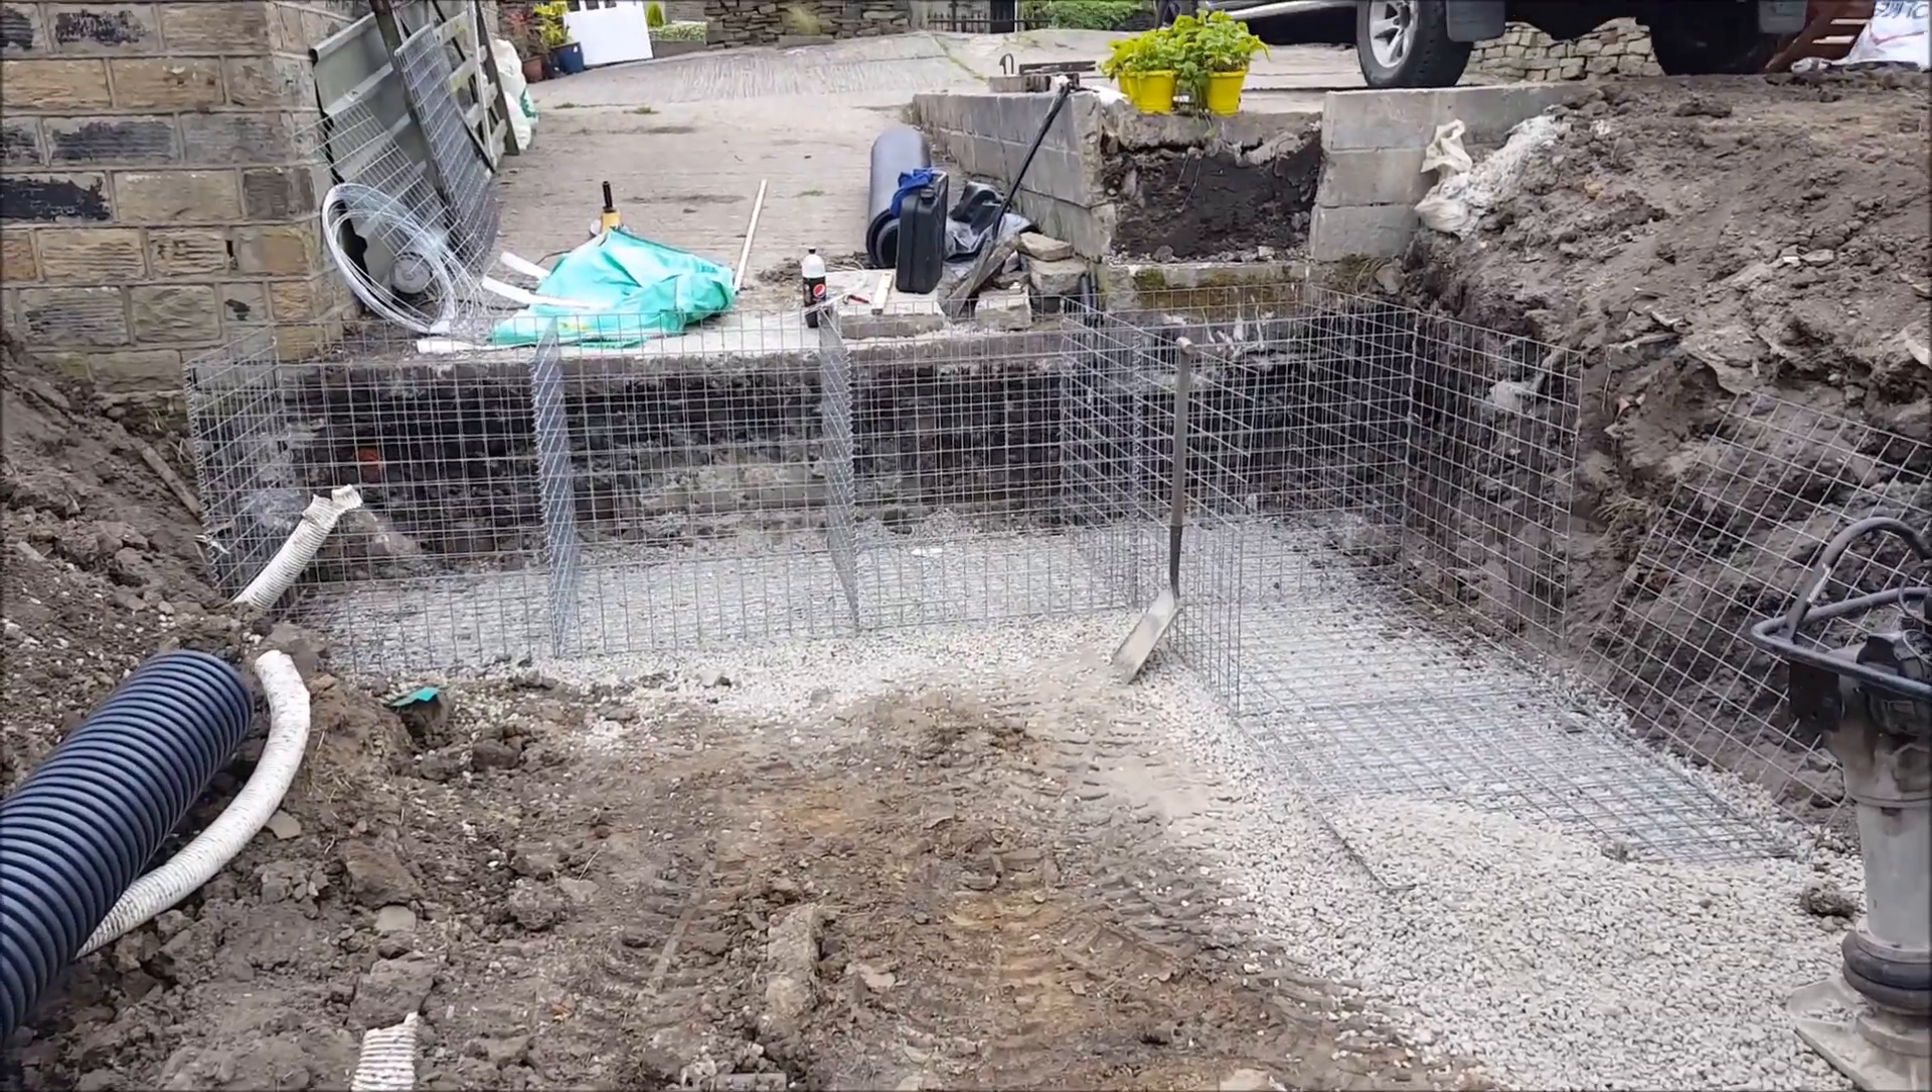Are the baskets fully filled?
No.